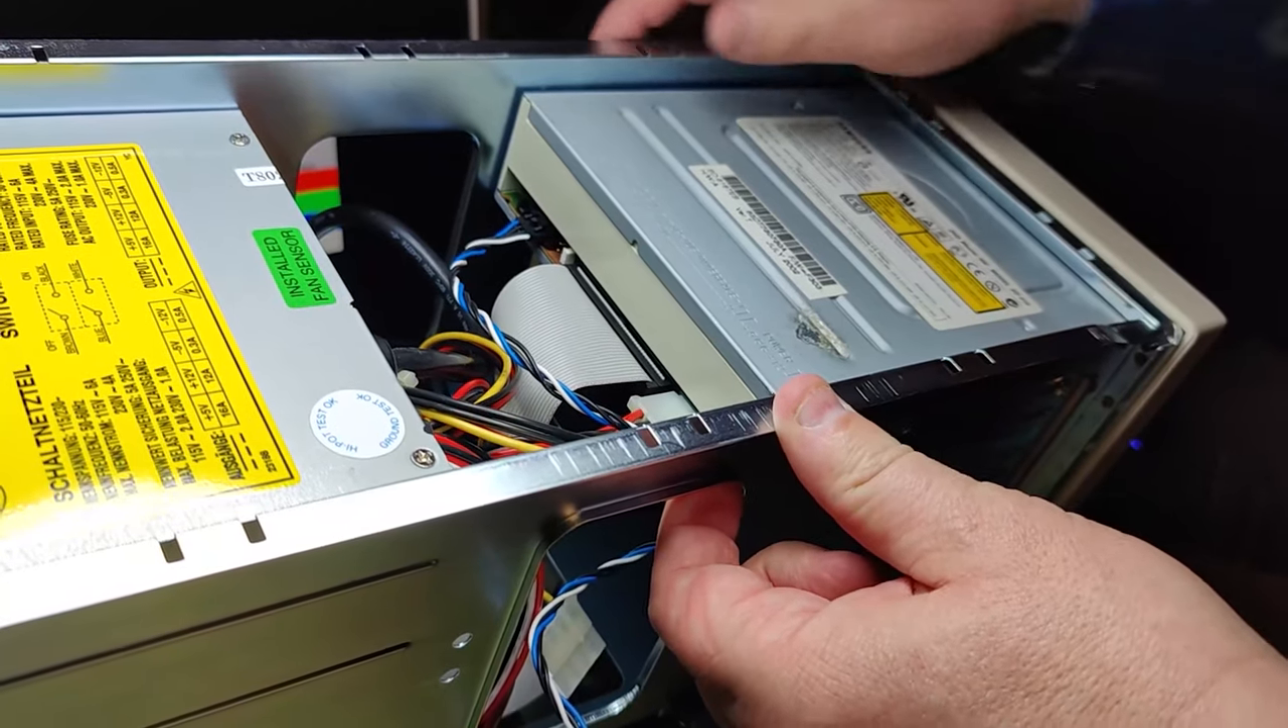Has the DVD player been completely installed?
Yes.